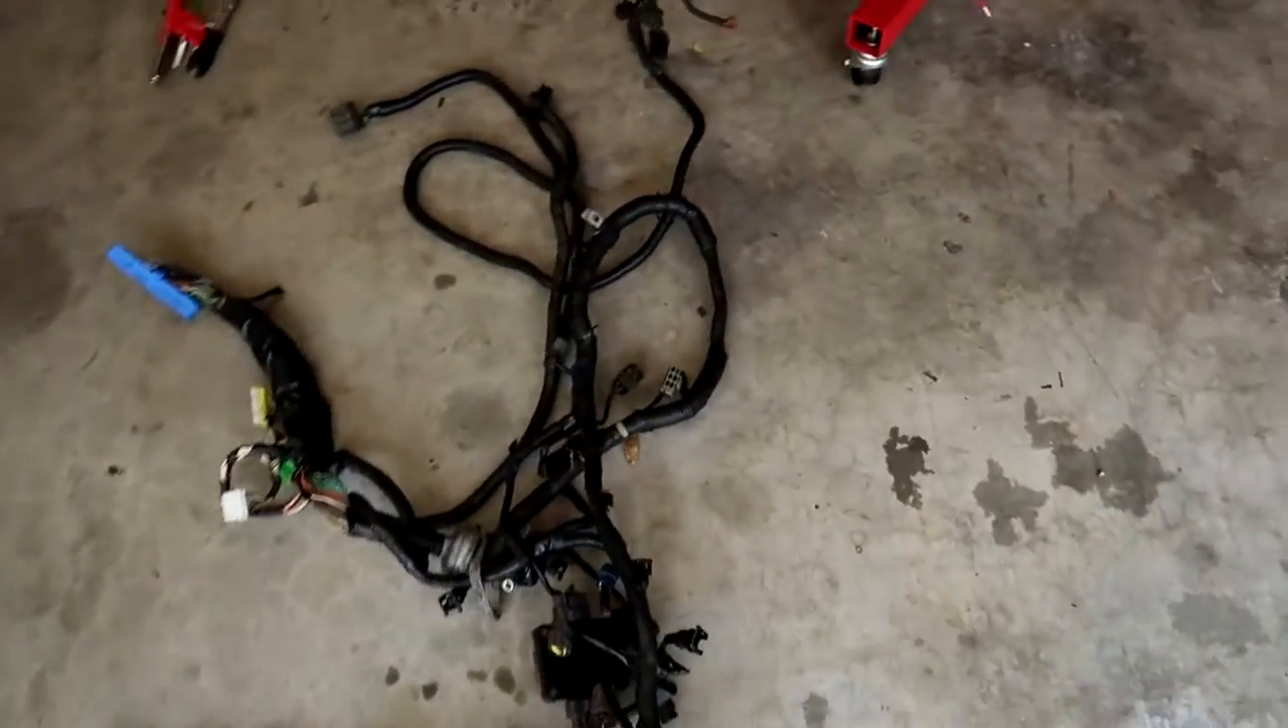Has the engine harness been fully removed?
Yes.